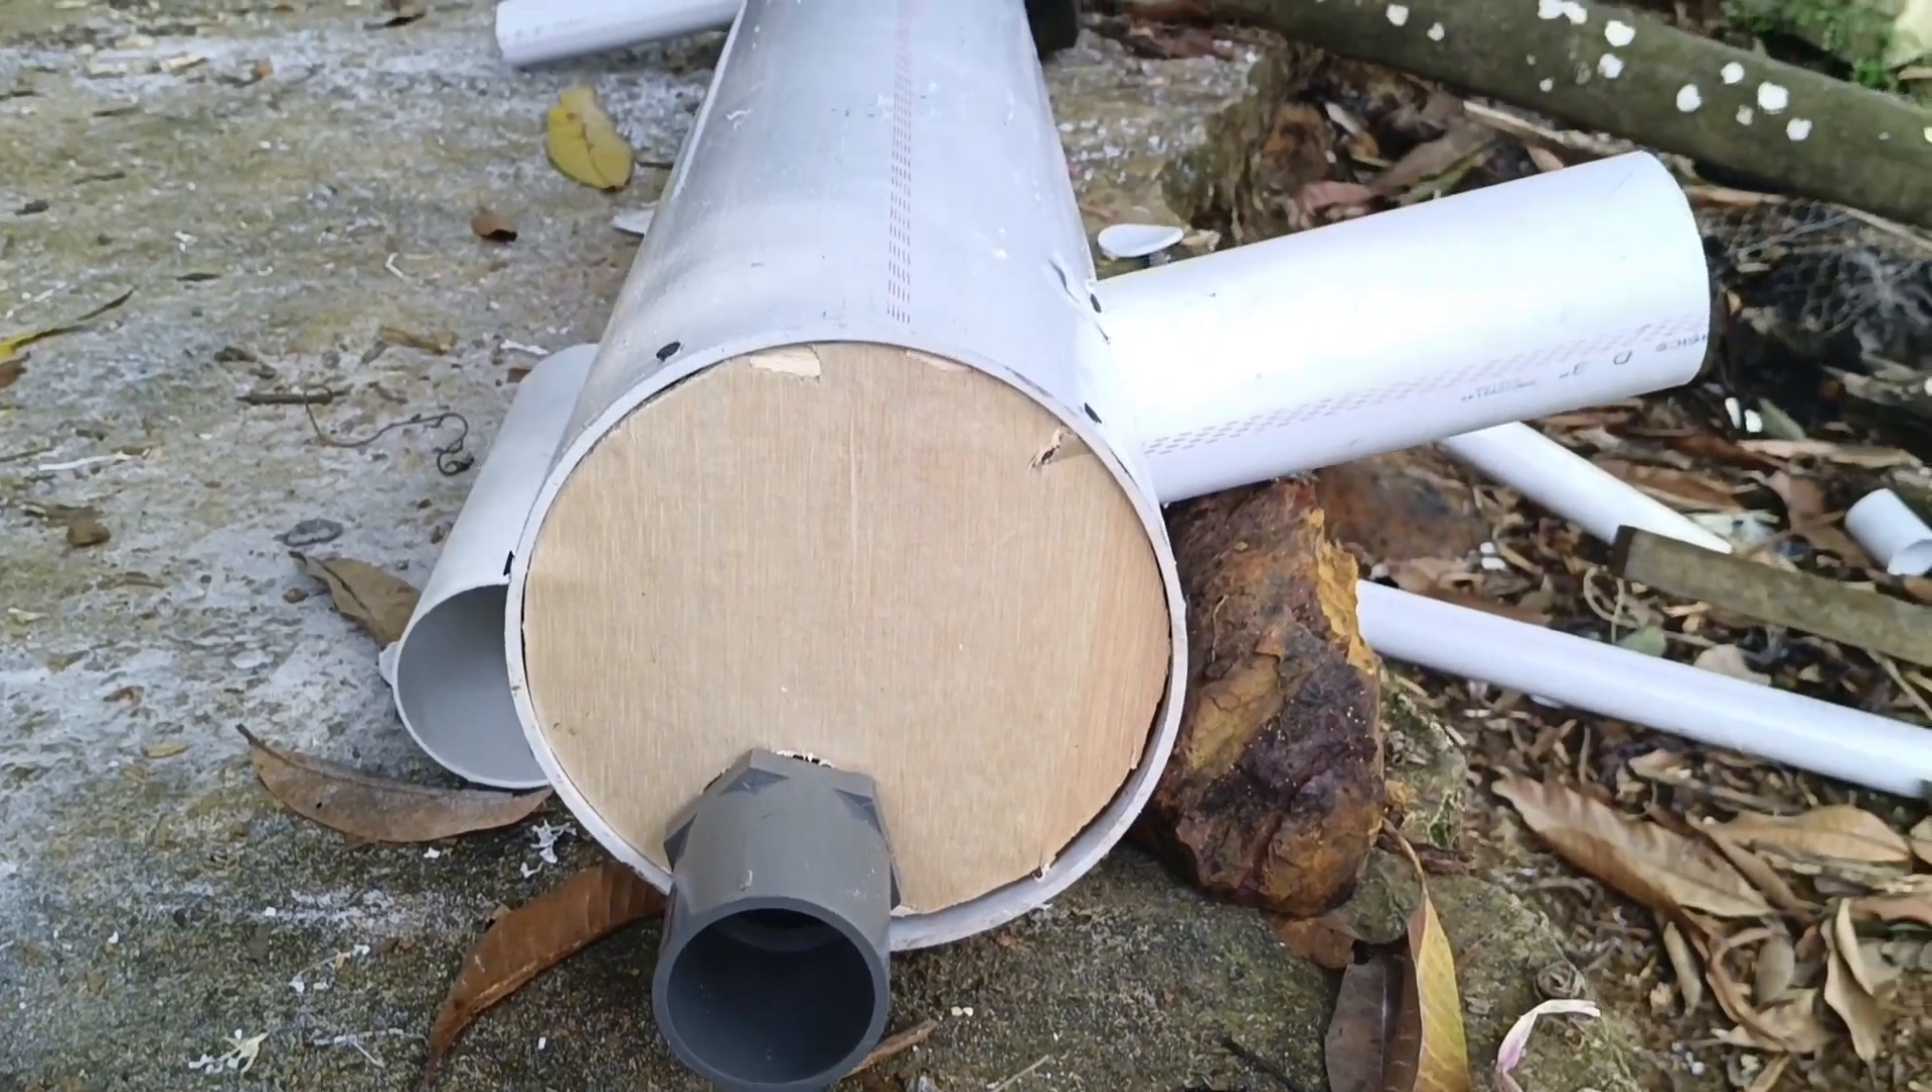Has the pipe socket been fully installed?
Yes.